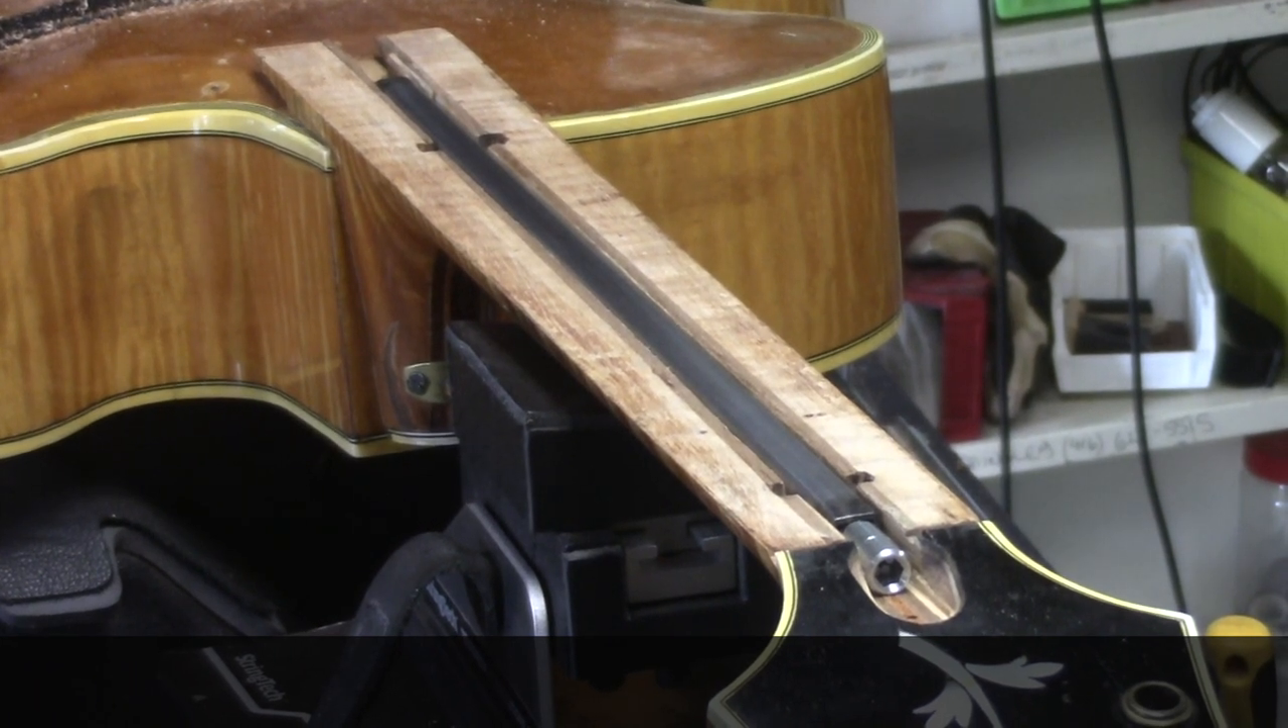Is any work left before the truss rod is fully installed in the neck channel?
No.